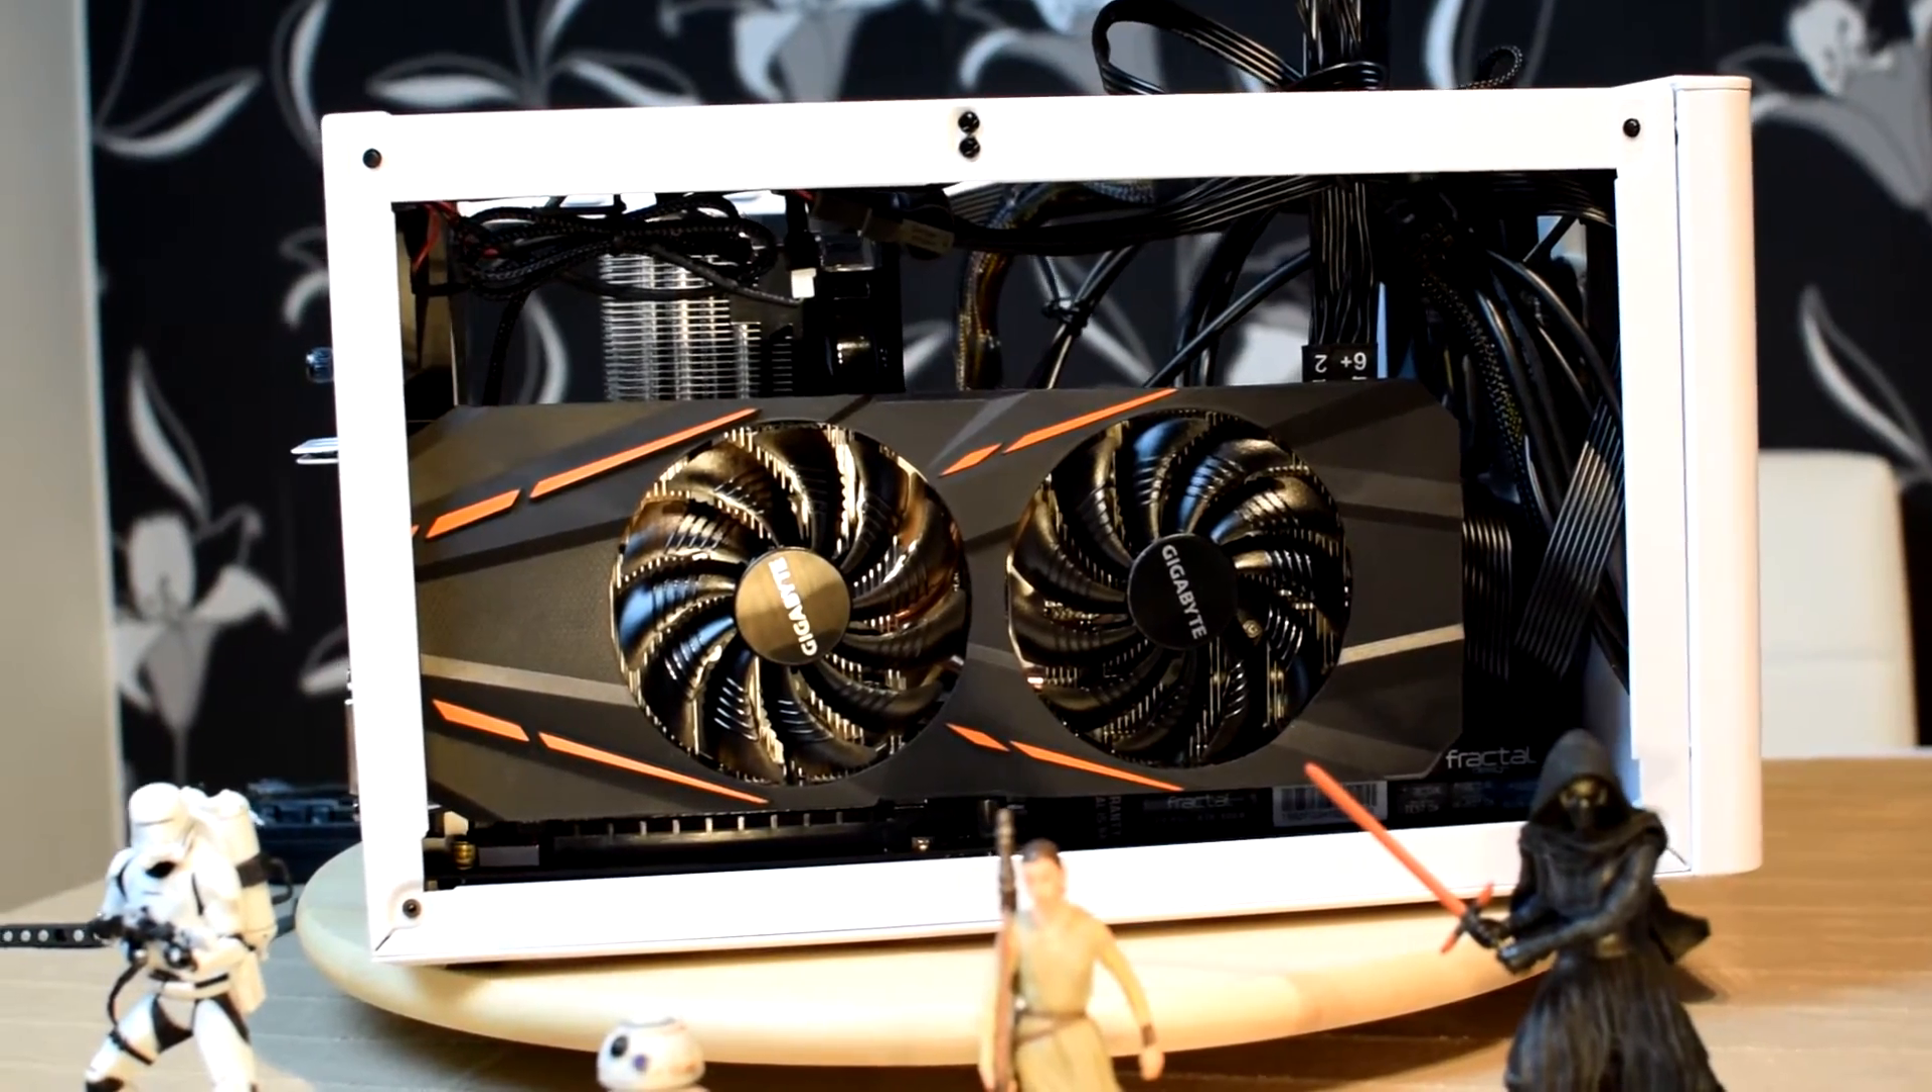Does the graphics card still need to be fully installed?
No.